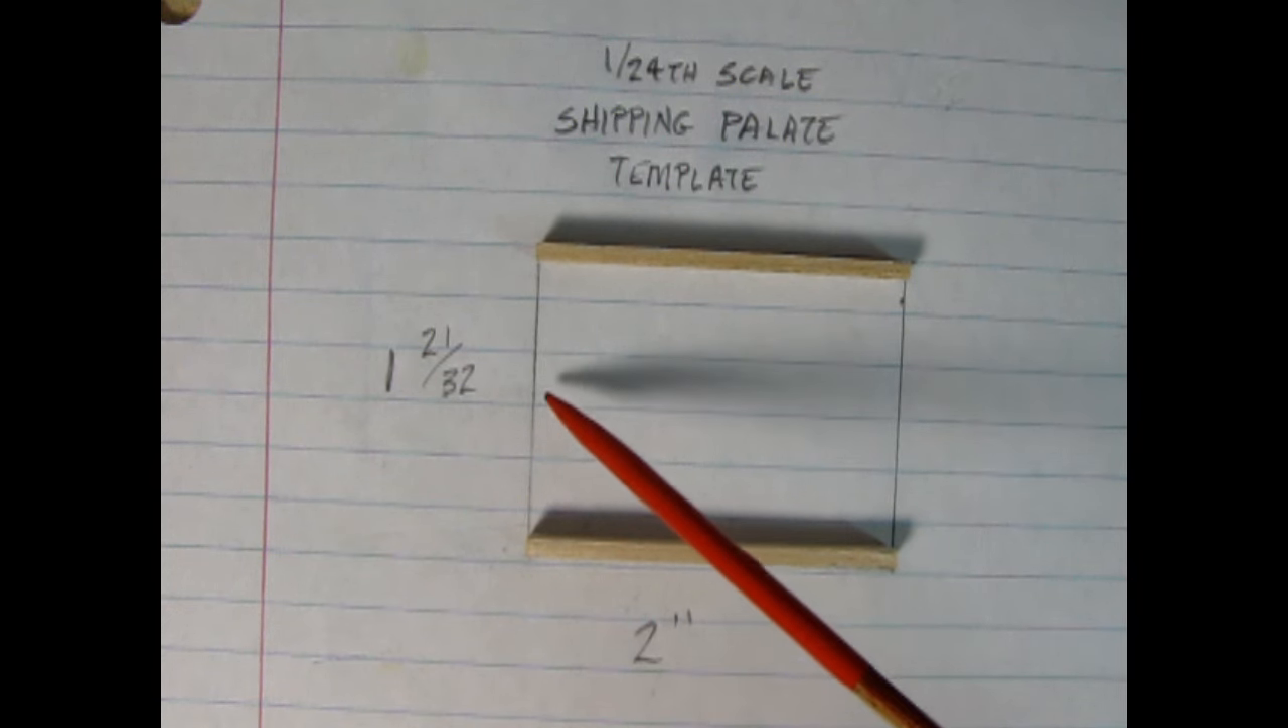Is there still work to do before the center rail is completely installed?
Yes.